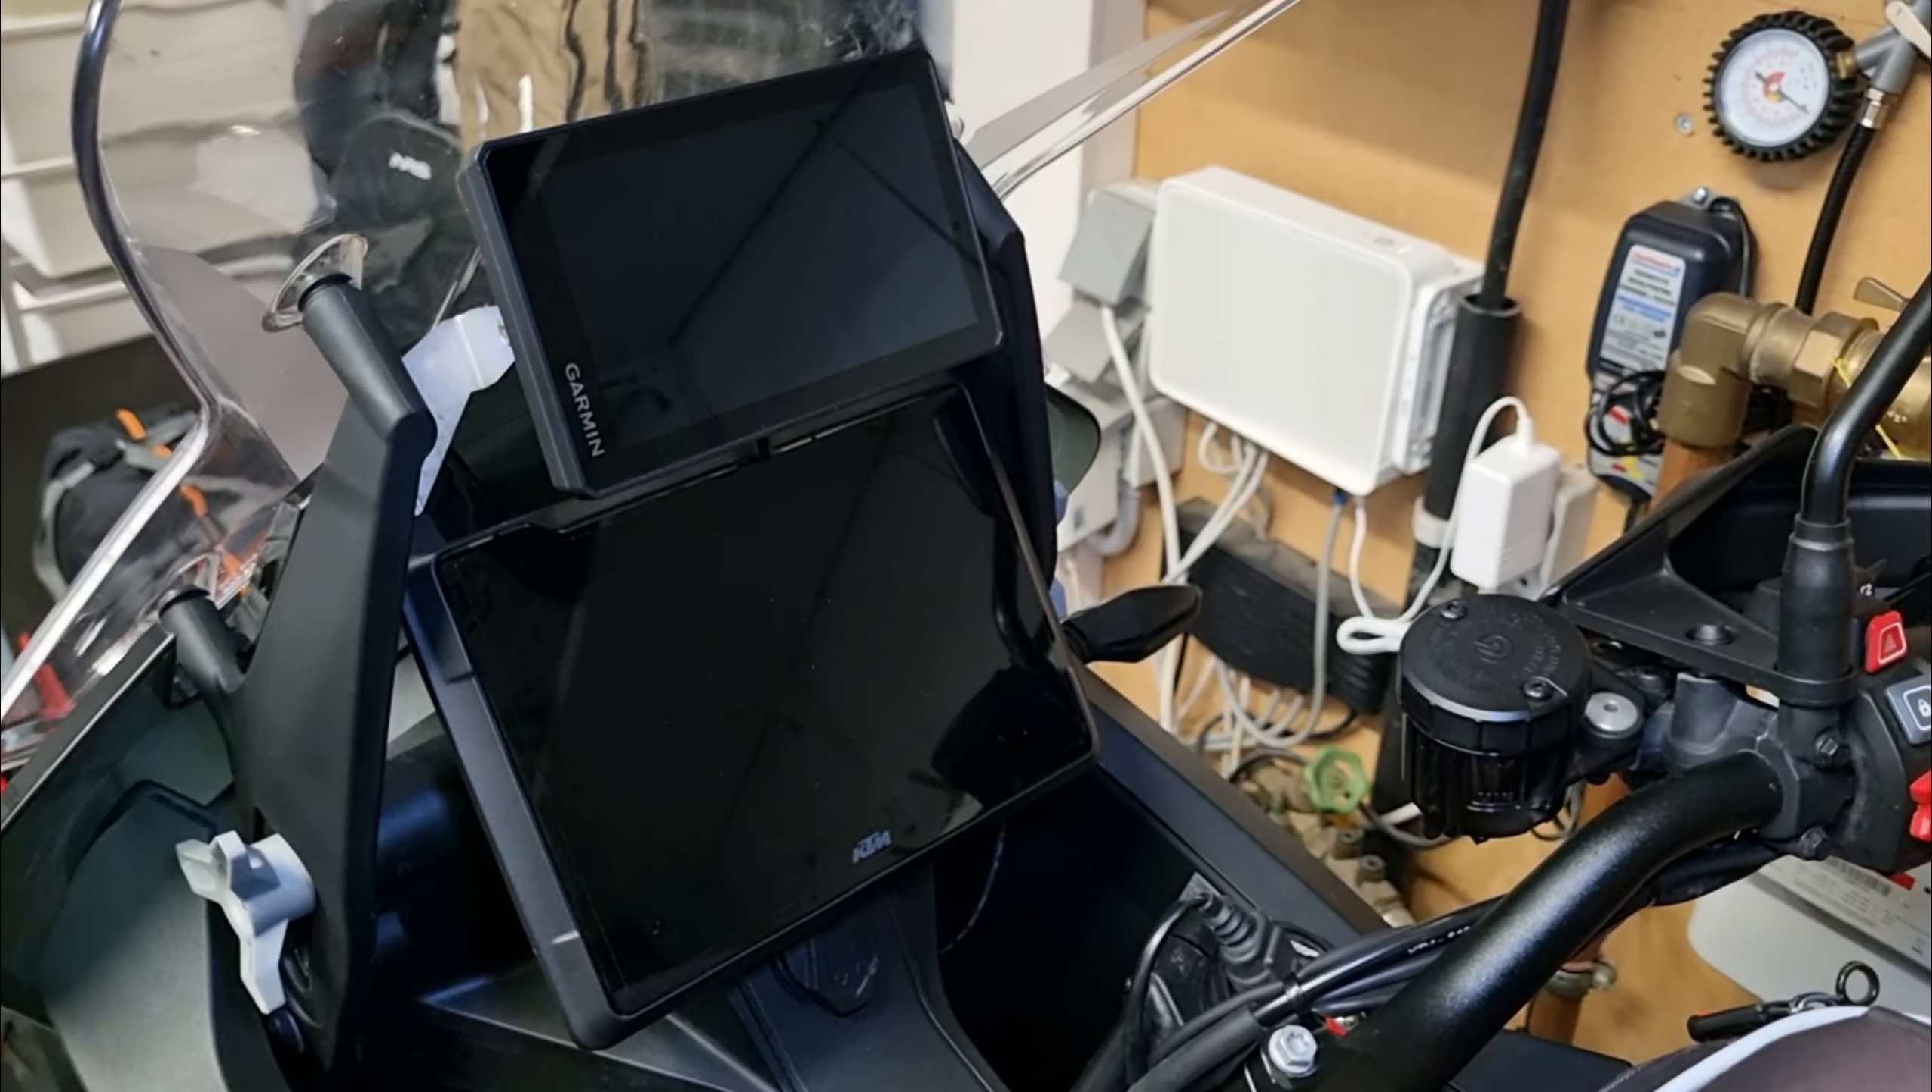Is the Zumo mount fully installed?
Yes.